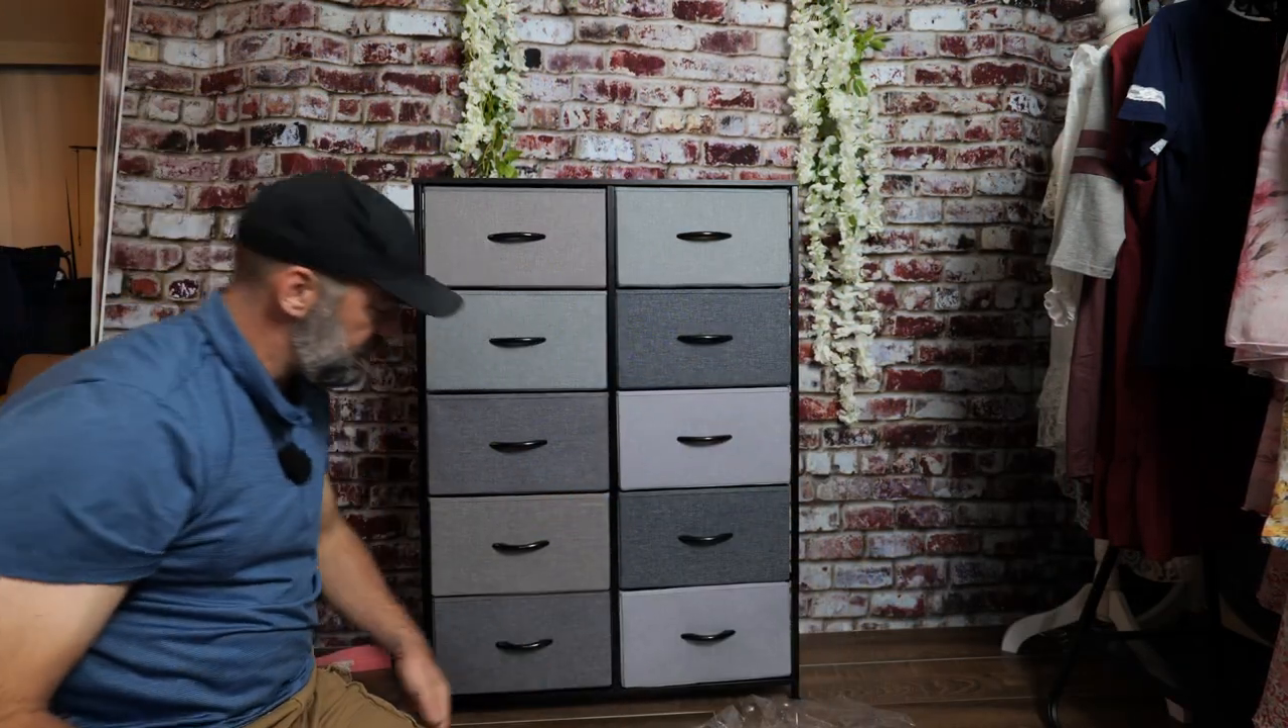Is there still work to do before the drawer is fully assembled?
No.